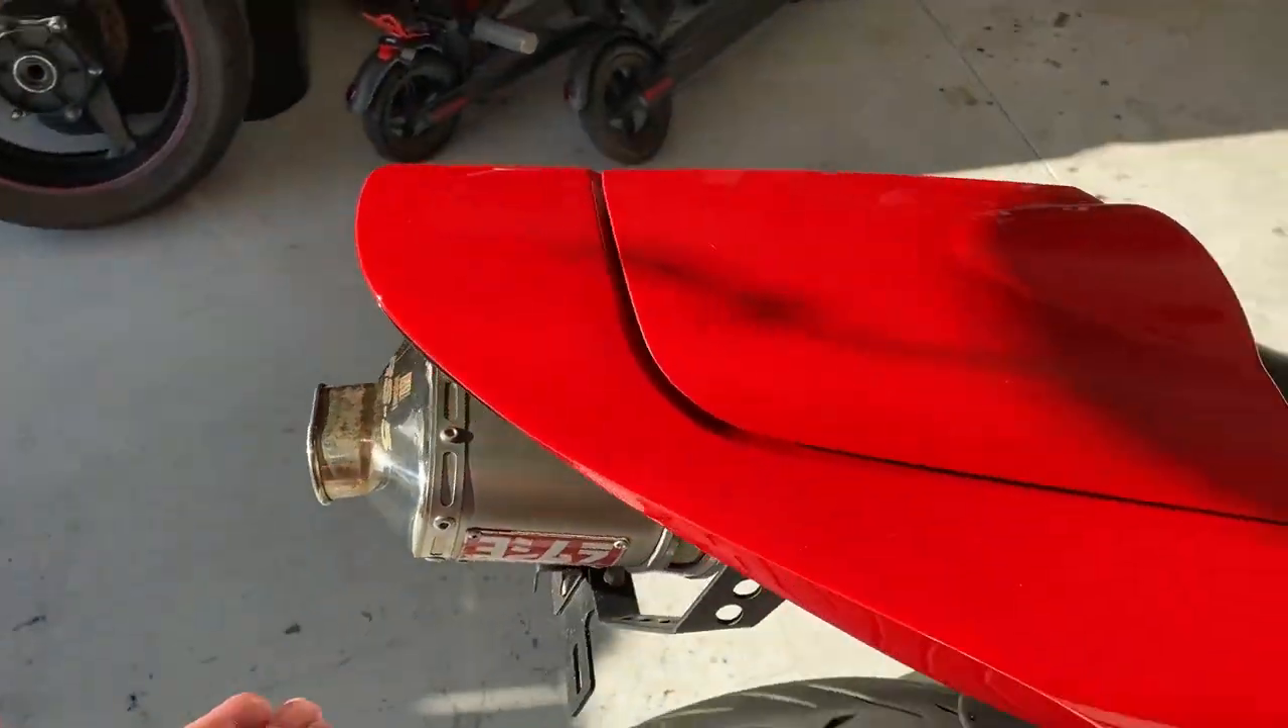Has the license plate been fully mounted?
No.